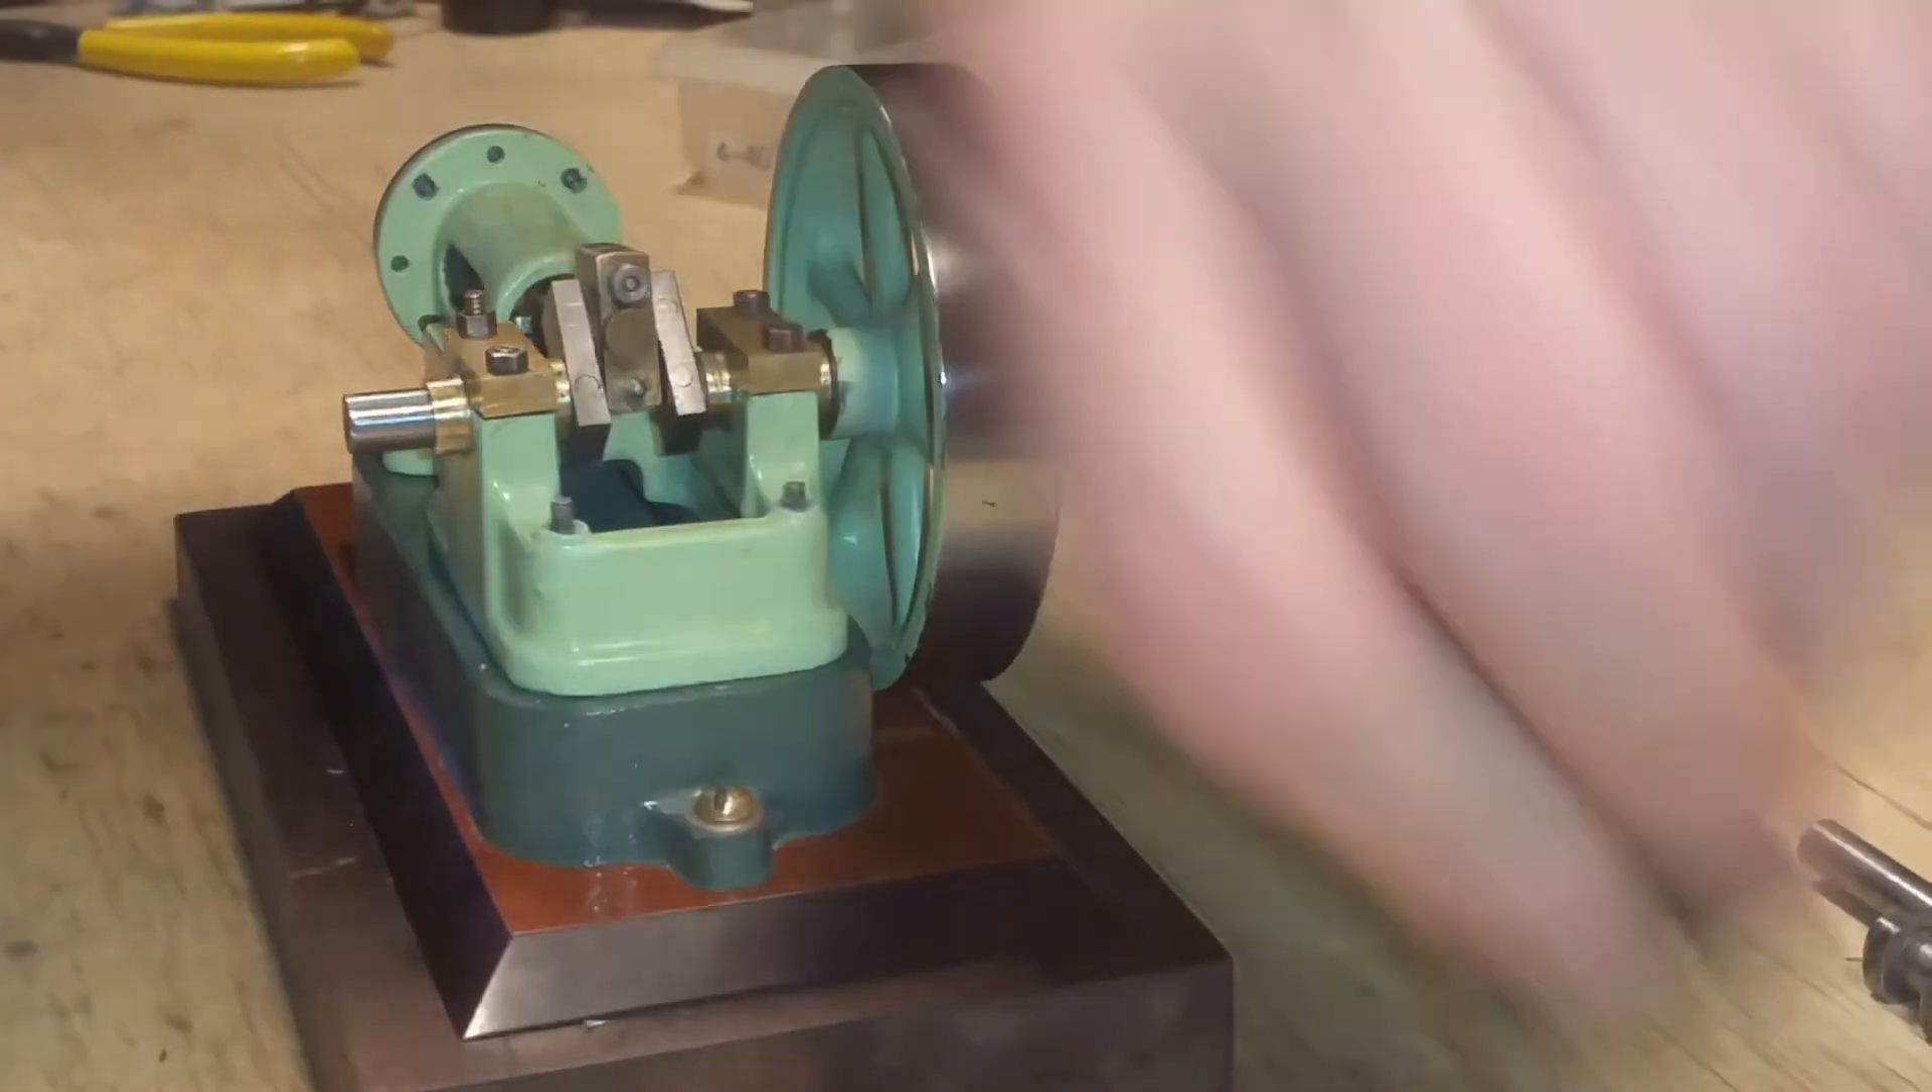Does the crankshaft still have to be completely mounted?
No.